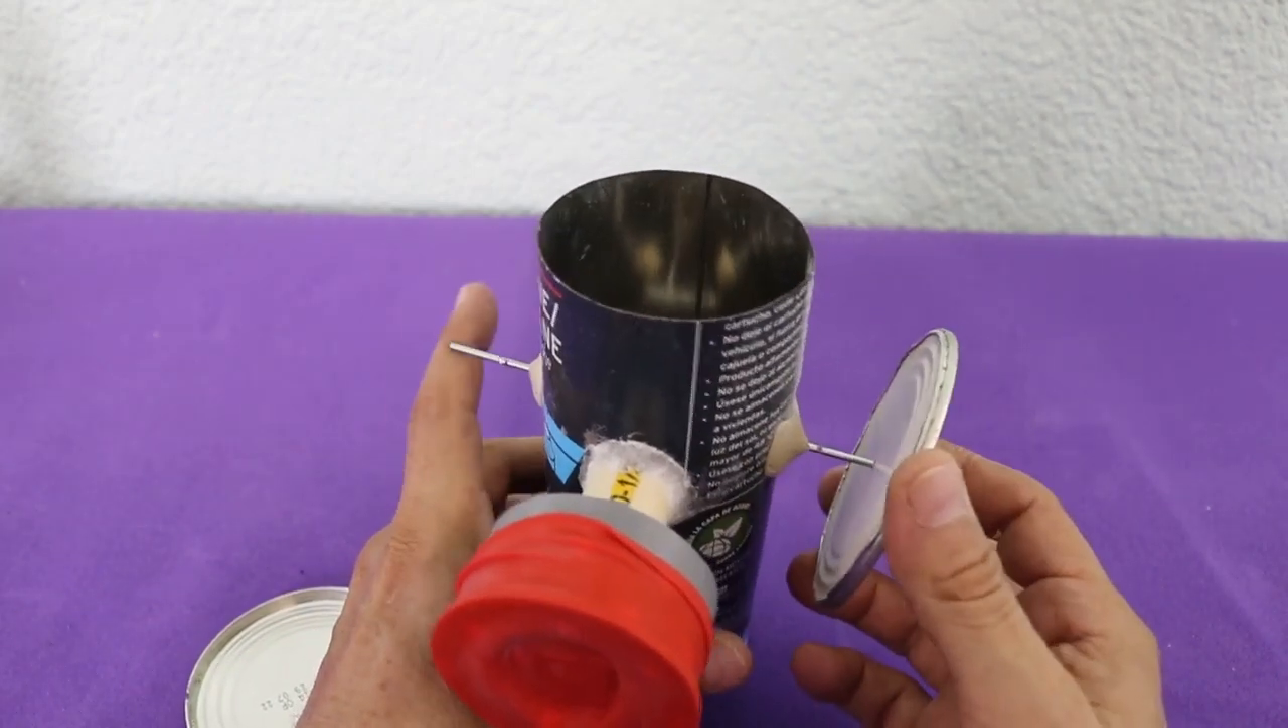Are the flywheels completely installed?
No.